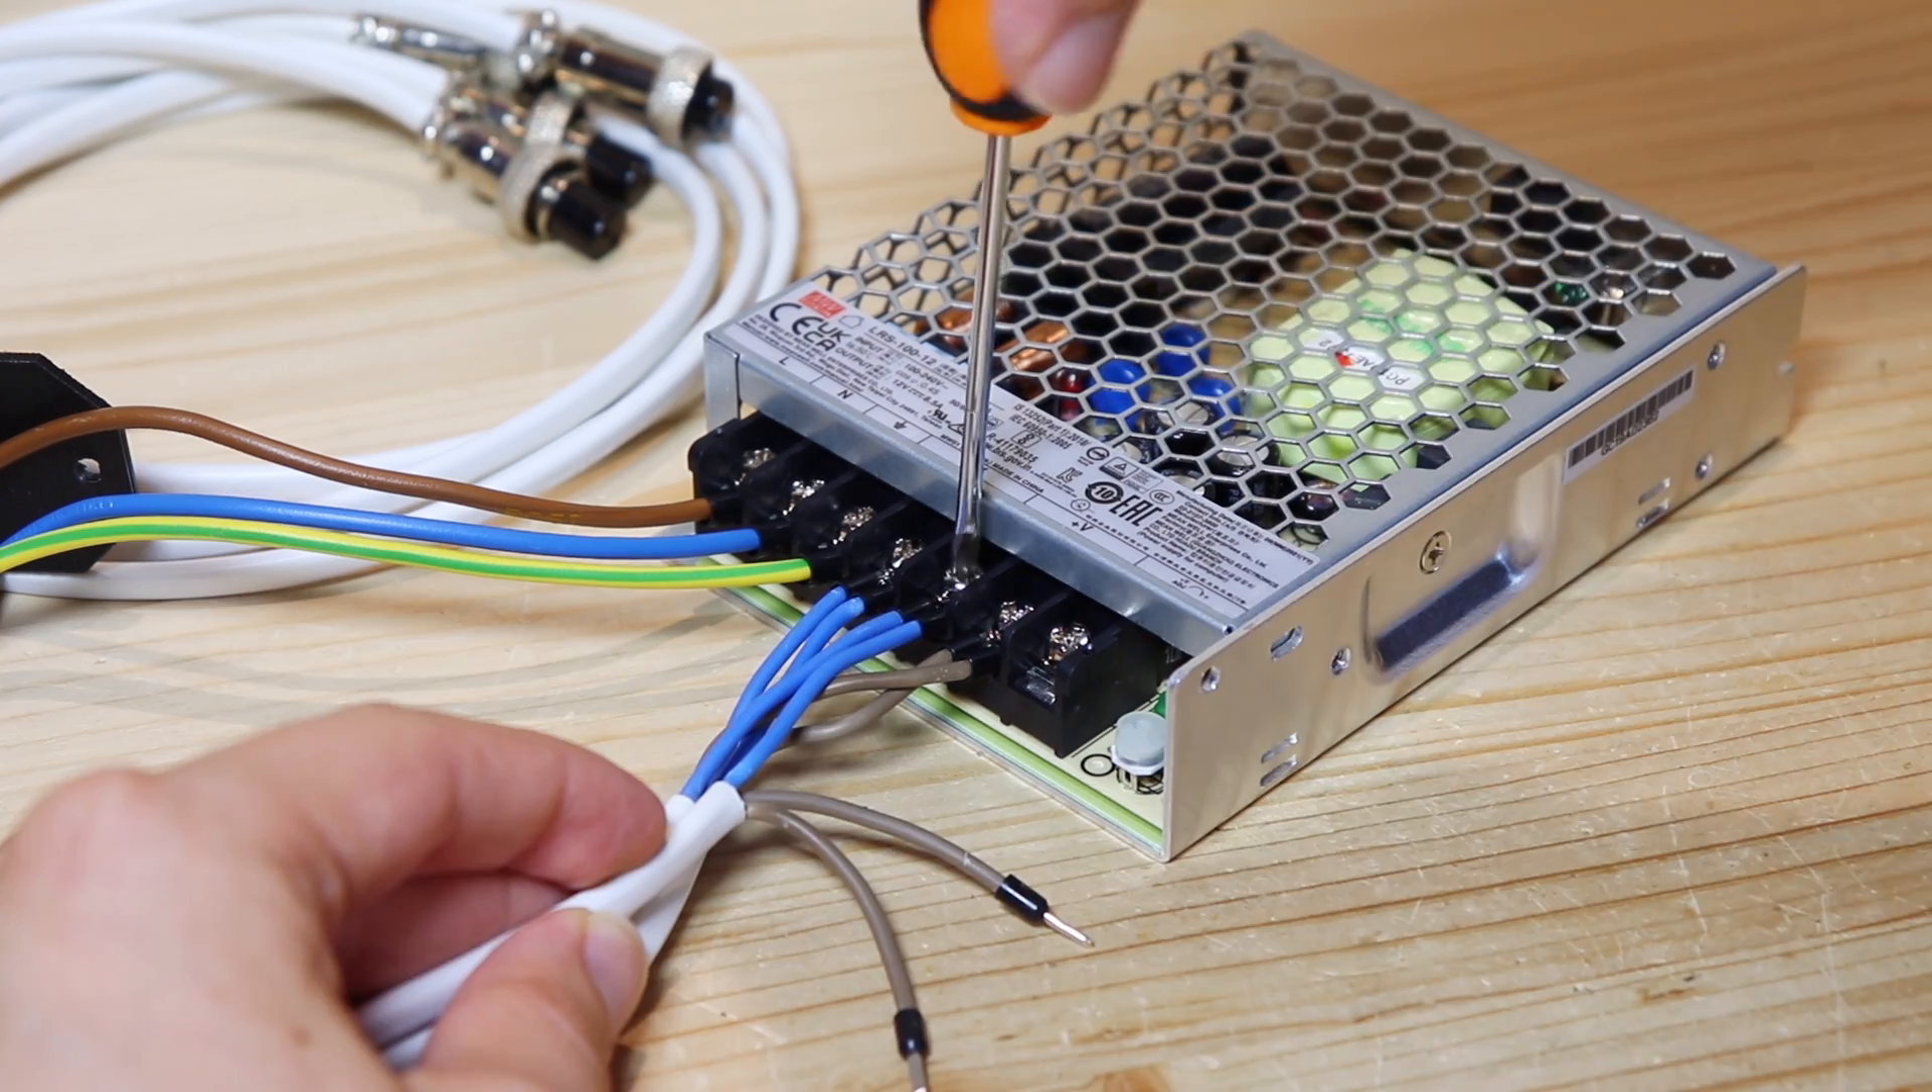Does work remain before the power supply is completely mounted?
Yes.